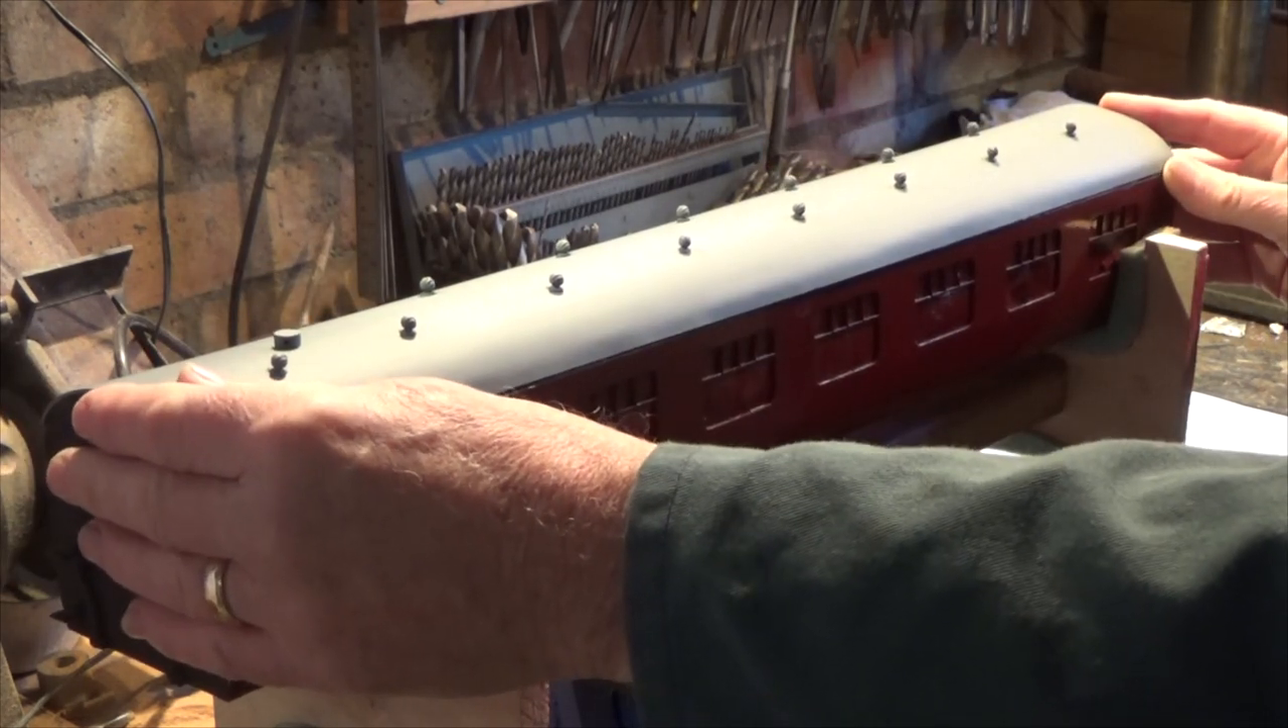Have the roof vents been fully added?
Yes.